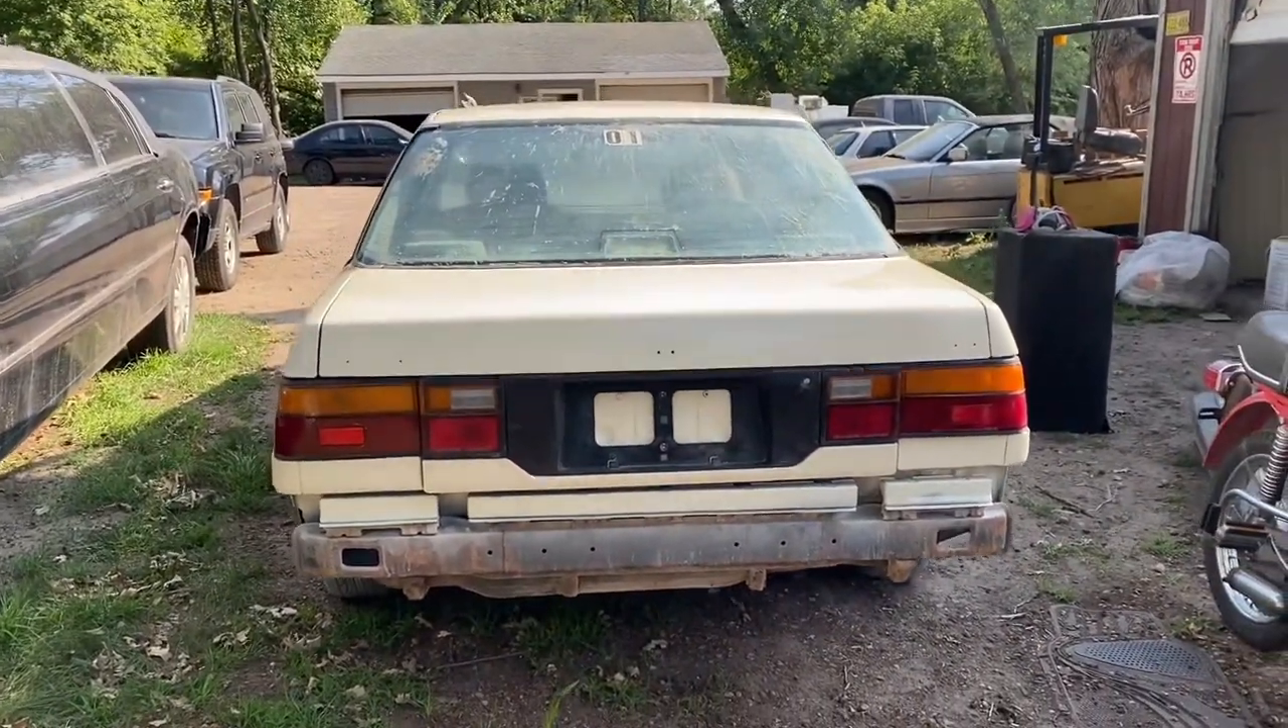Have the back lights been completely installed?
Yes.